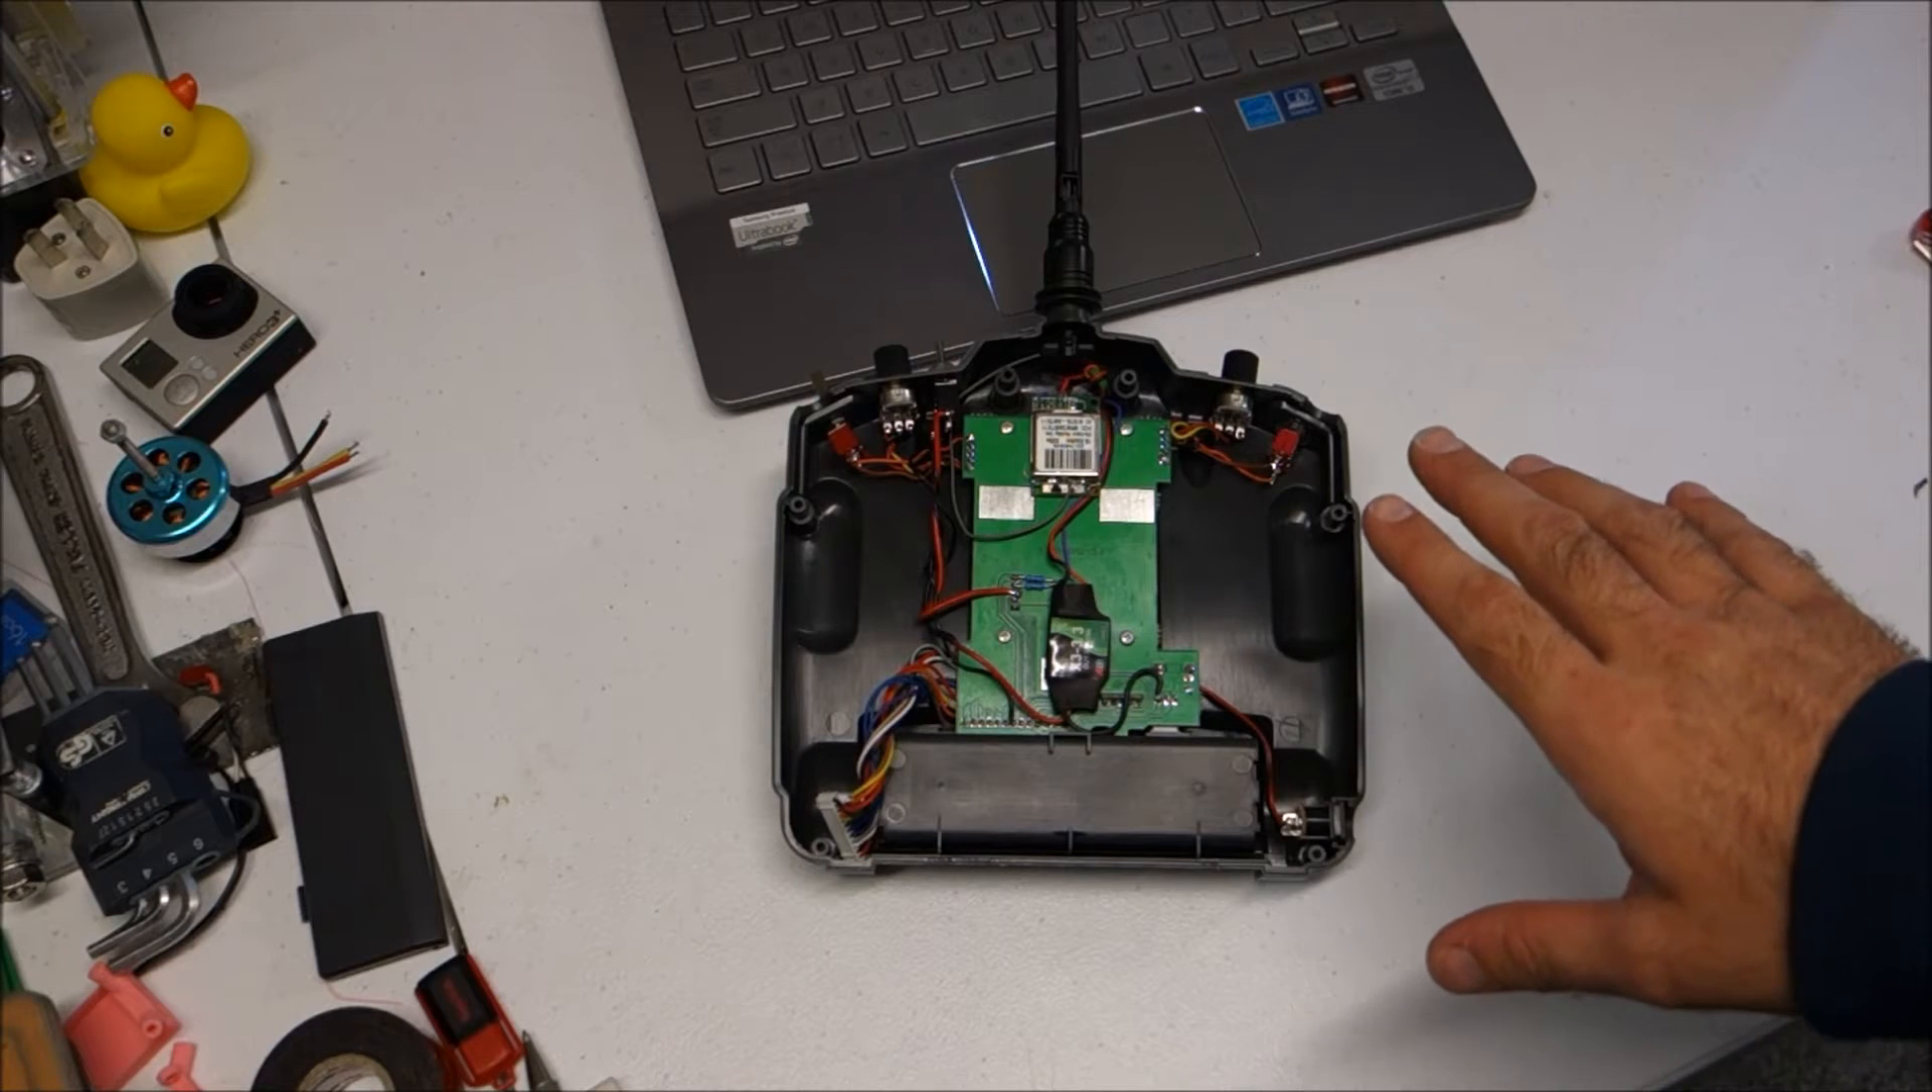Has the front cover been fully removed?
Yes.